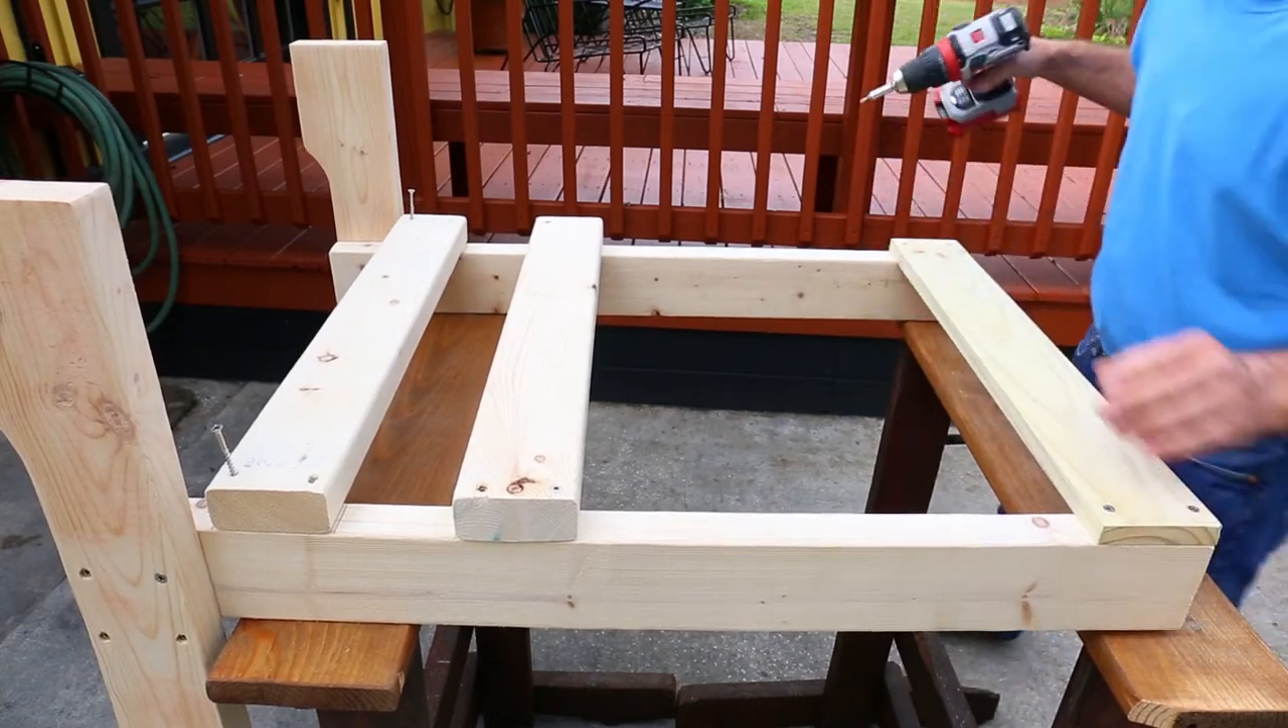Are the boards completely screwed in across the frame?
No.